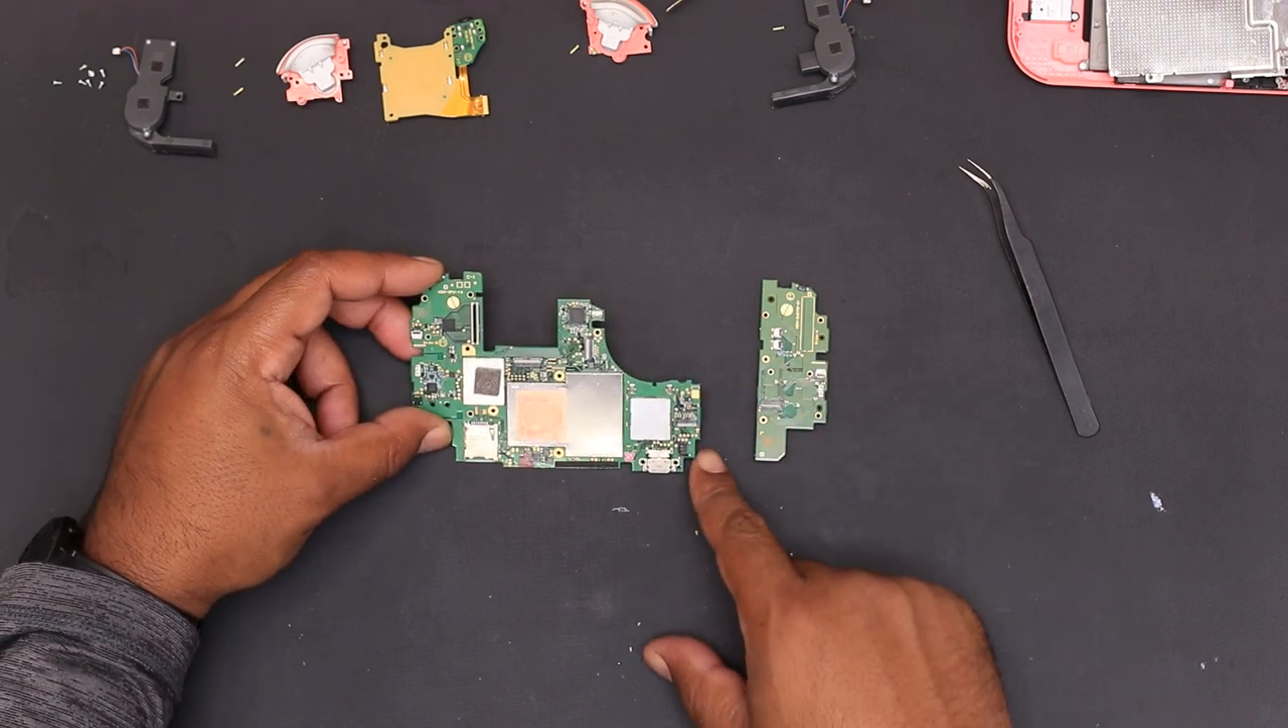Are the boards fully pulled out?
Yes.